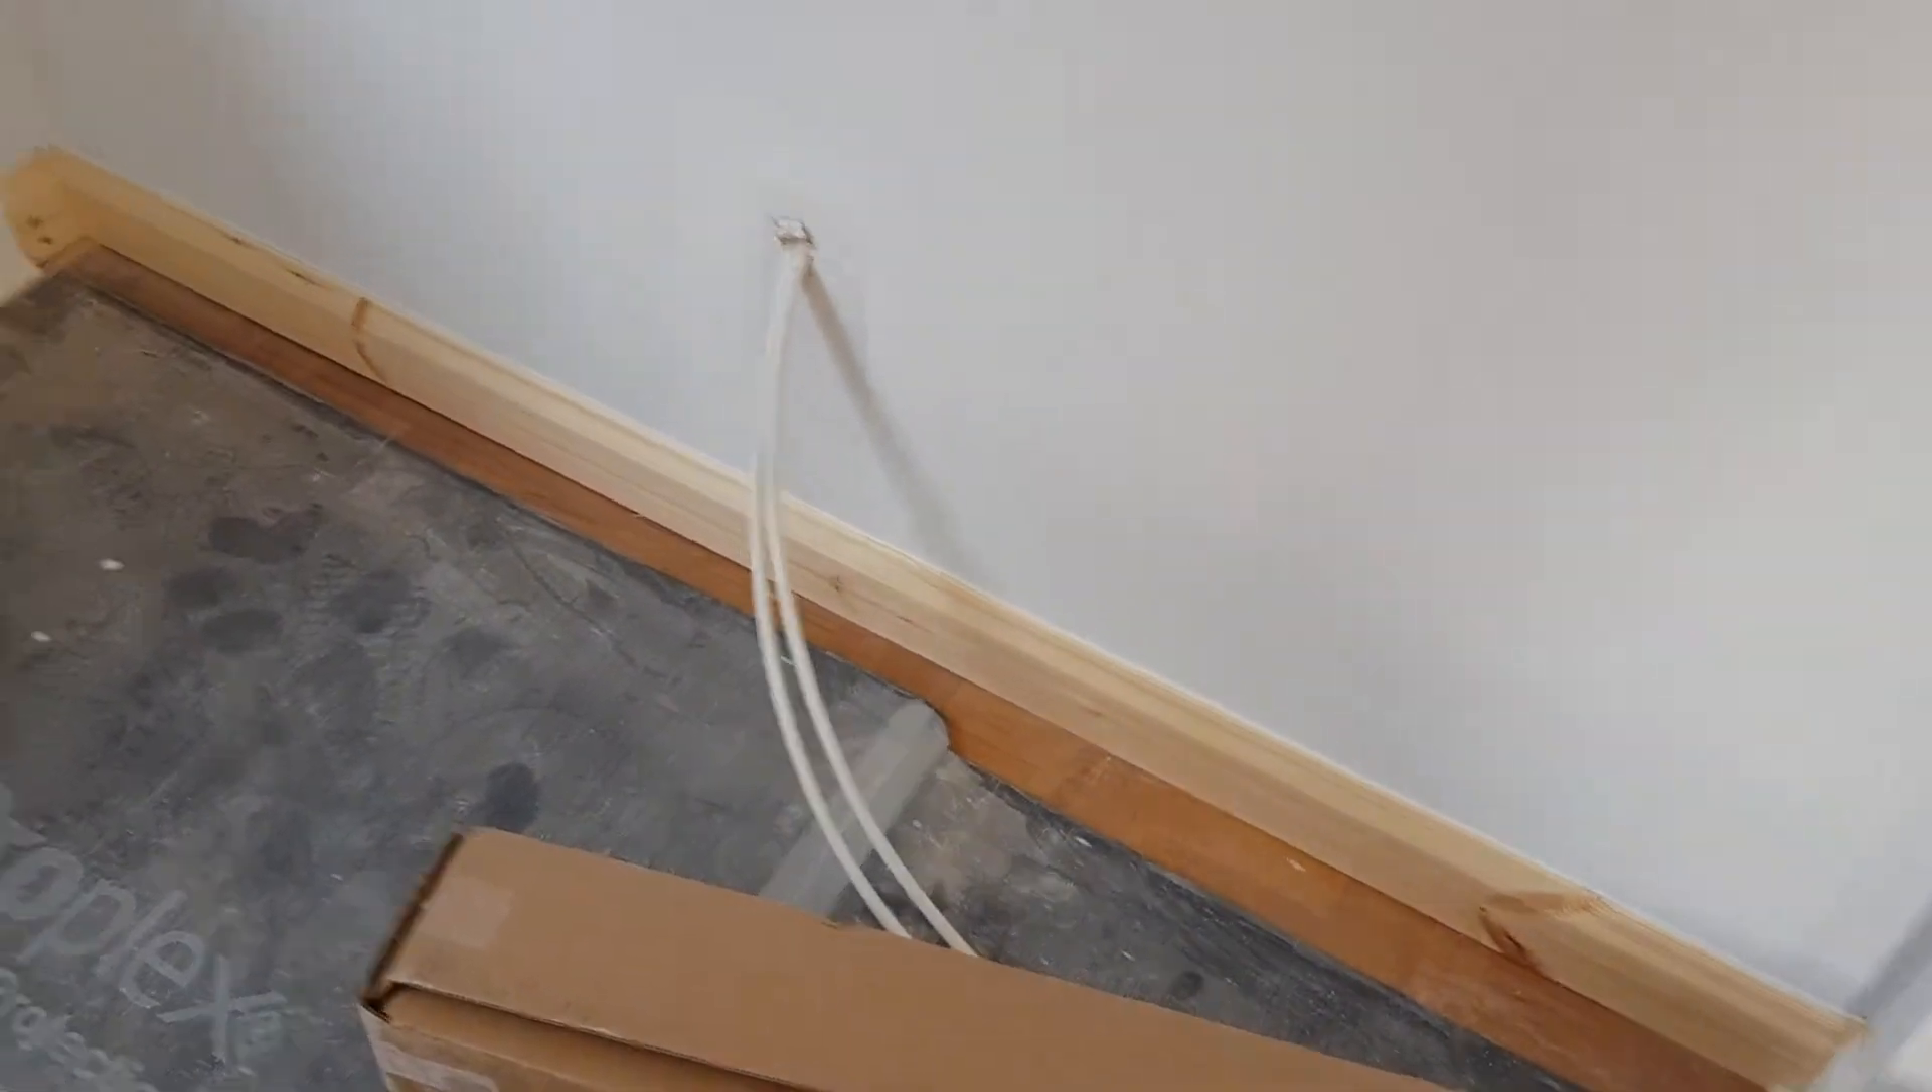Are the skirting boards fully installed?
Yes.